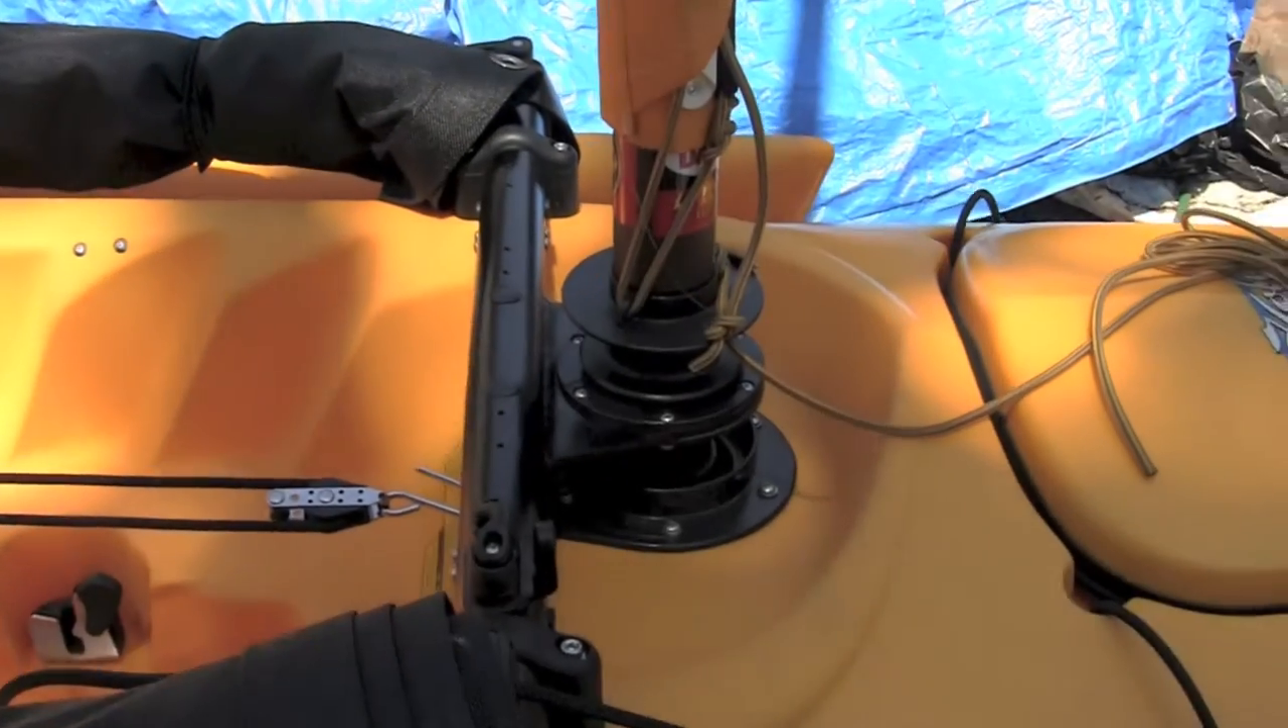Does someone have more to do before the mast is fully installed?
No.